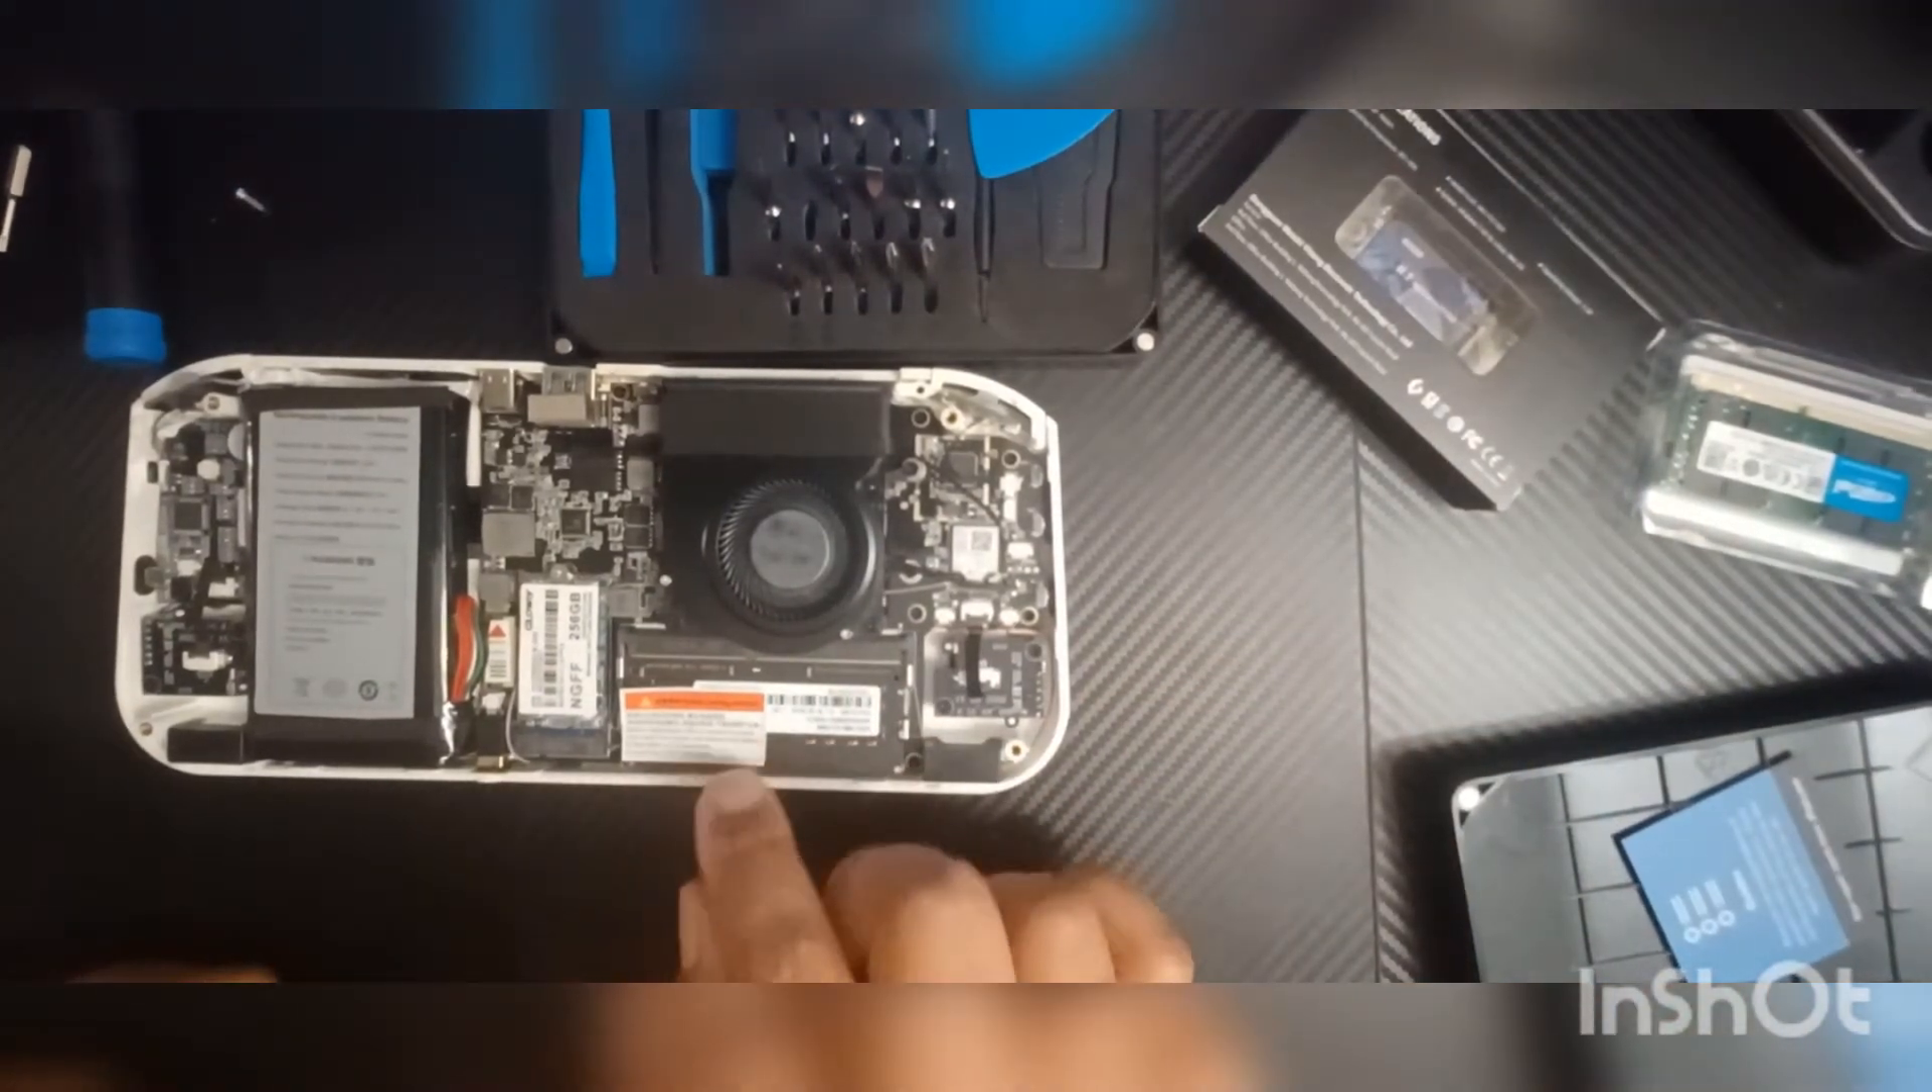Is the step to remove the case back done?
Yes.